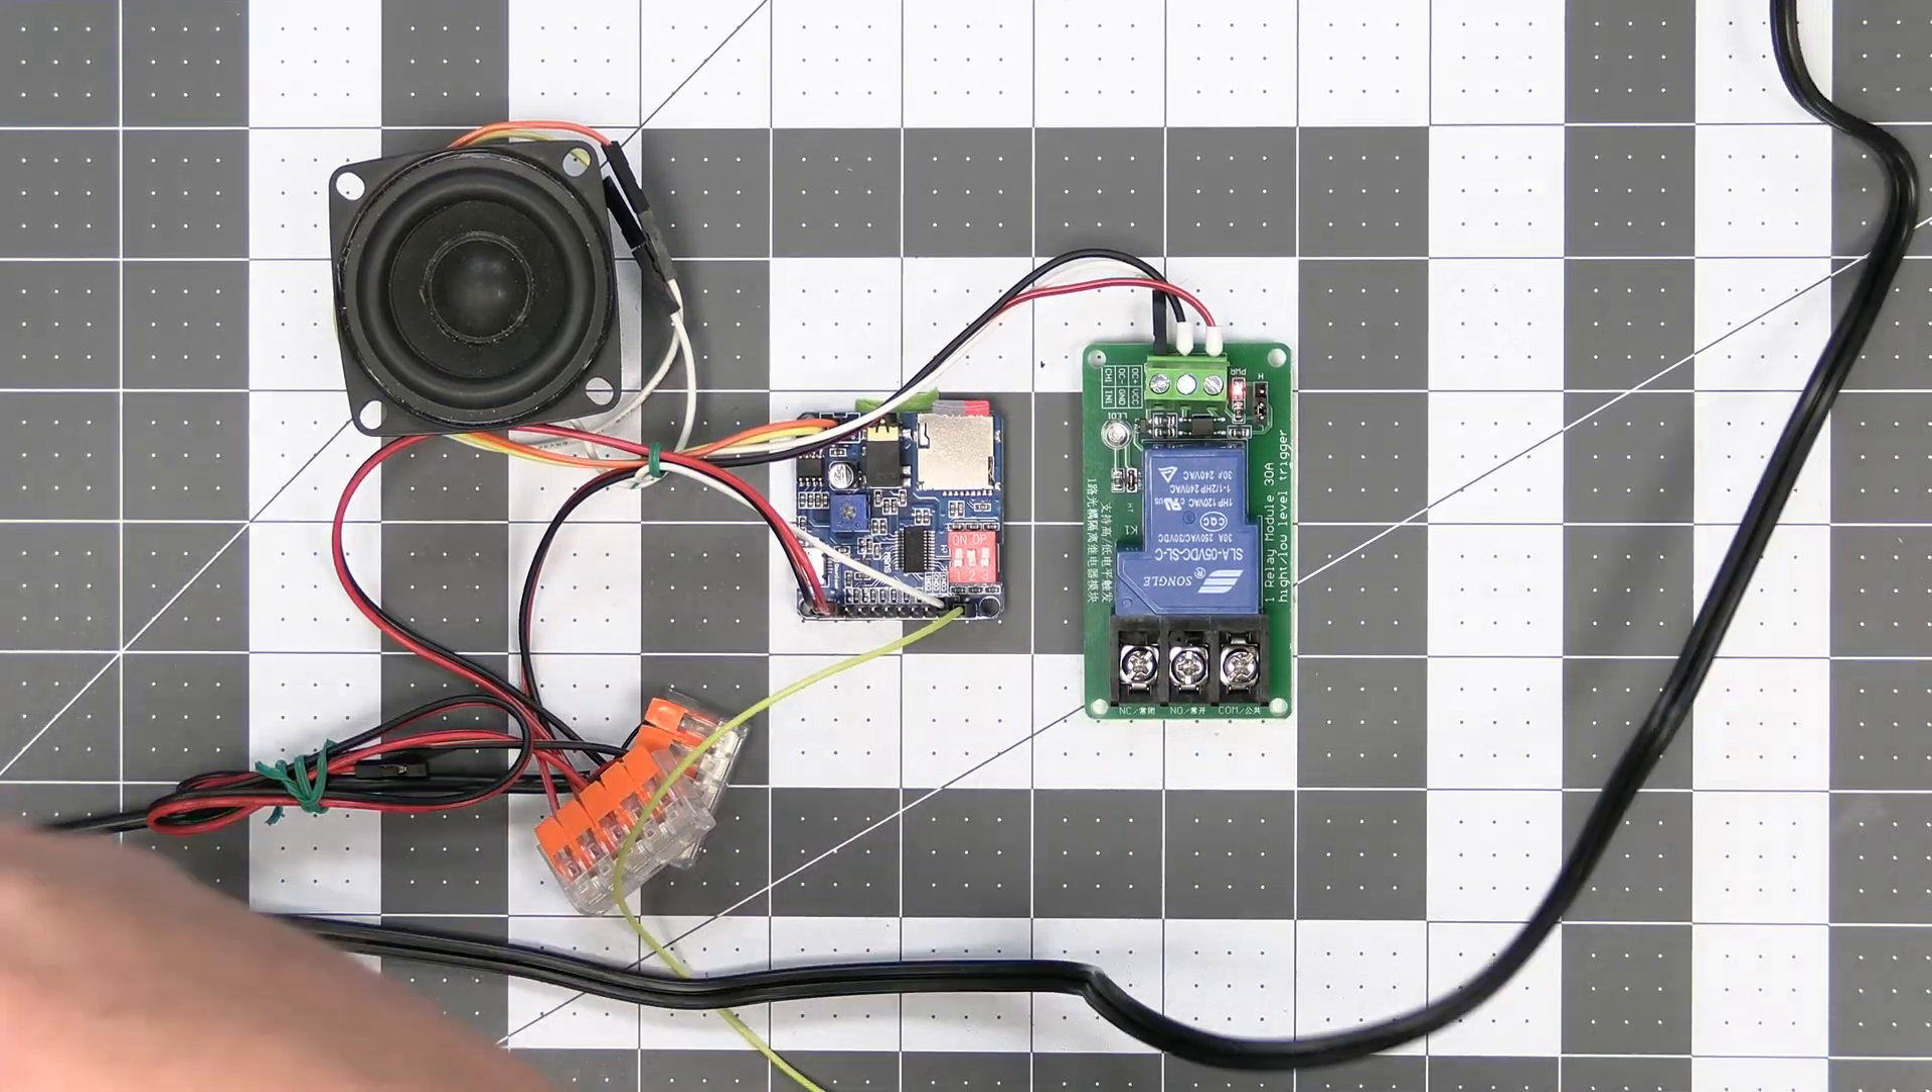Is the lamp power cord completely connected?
No.